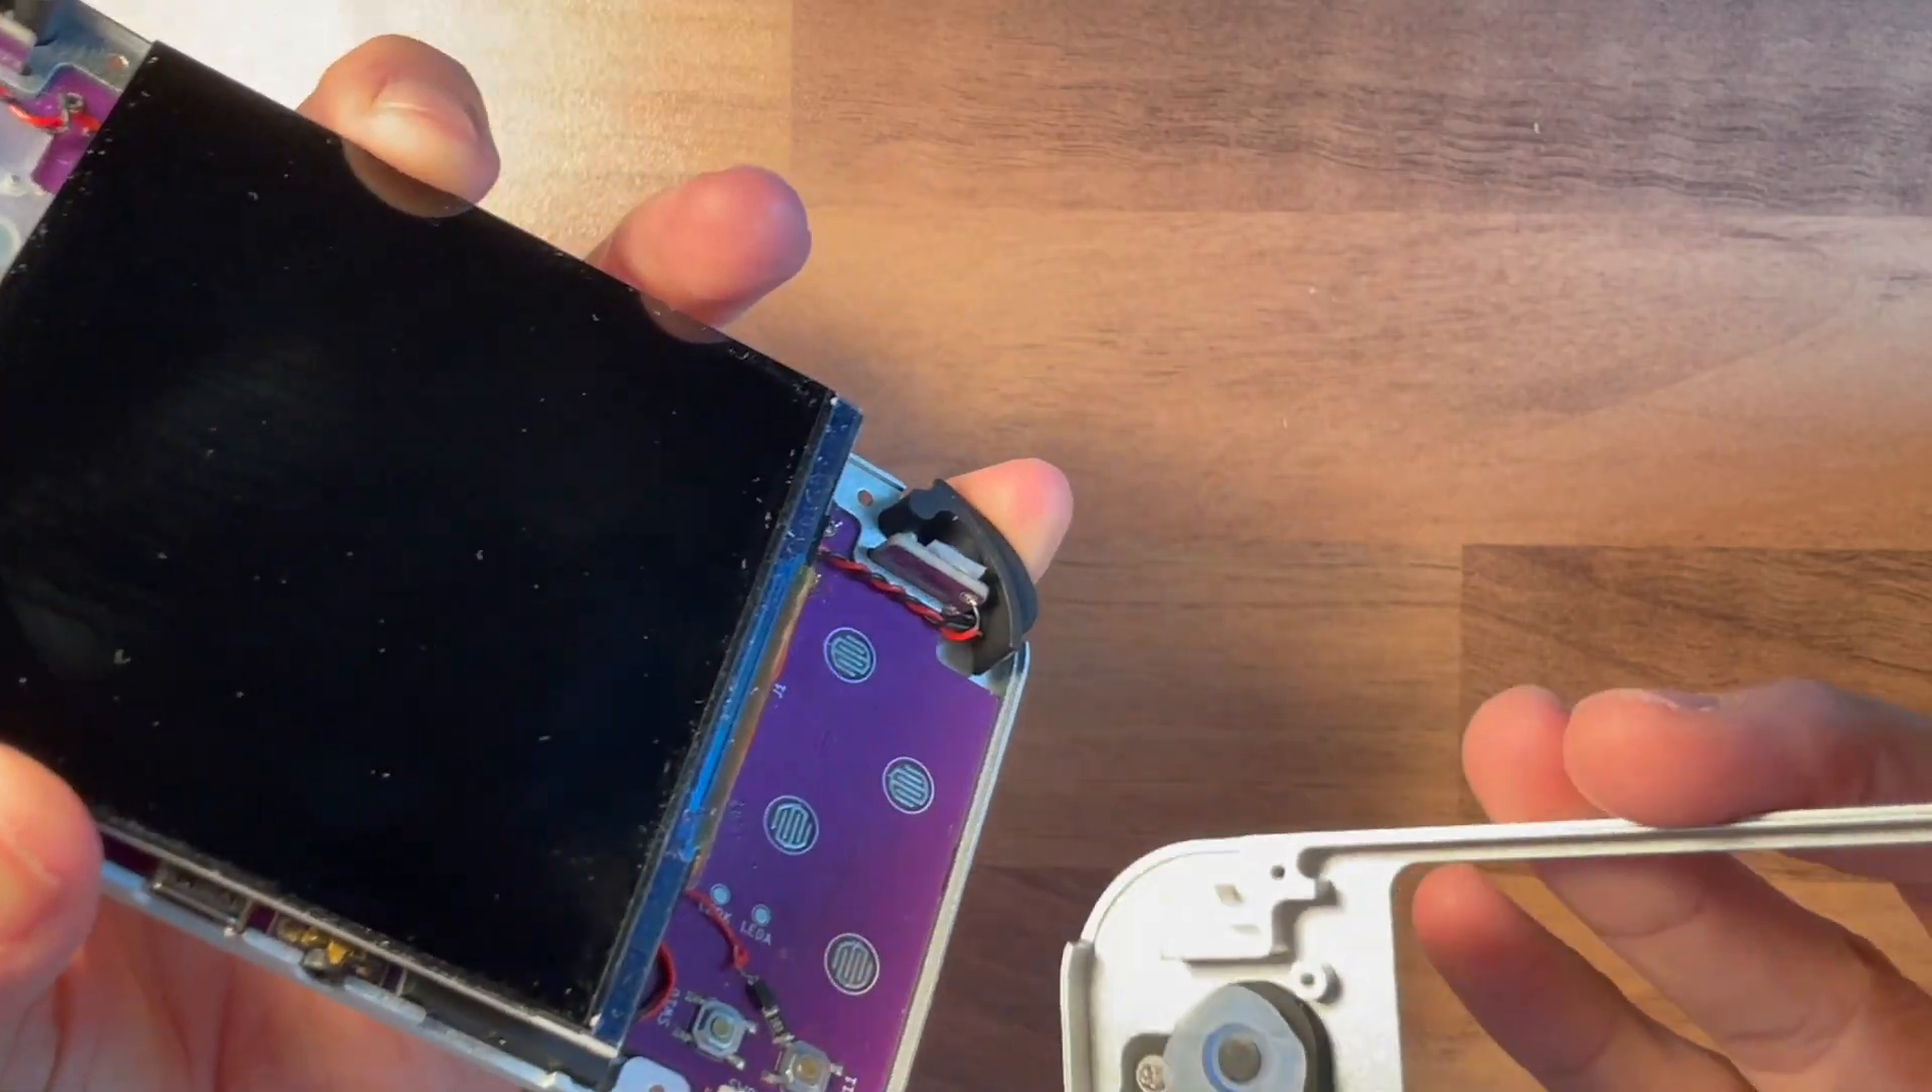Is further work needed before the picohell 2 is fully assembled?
Yes.